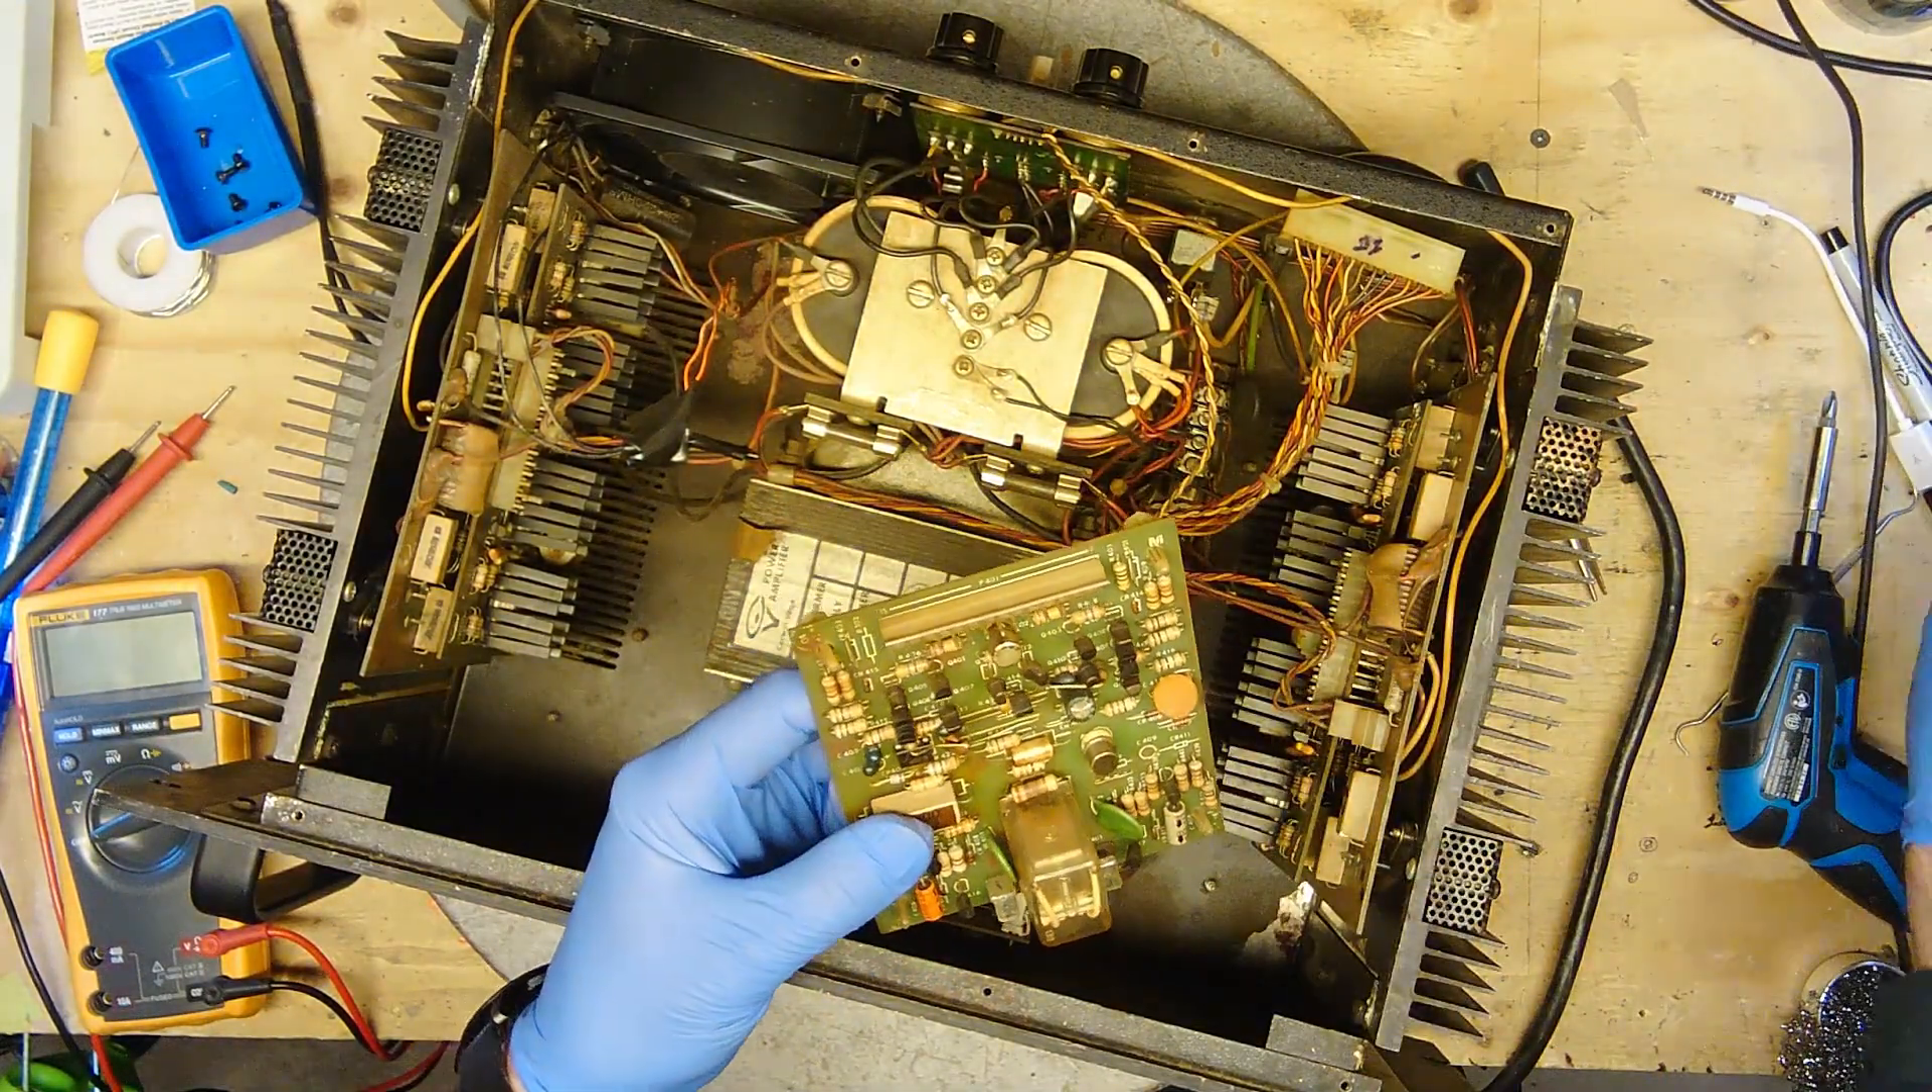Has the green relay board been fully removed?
Yes.